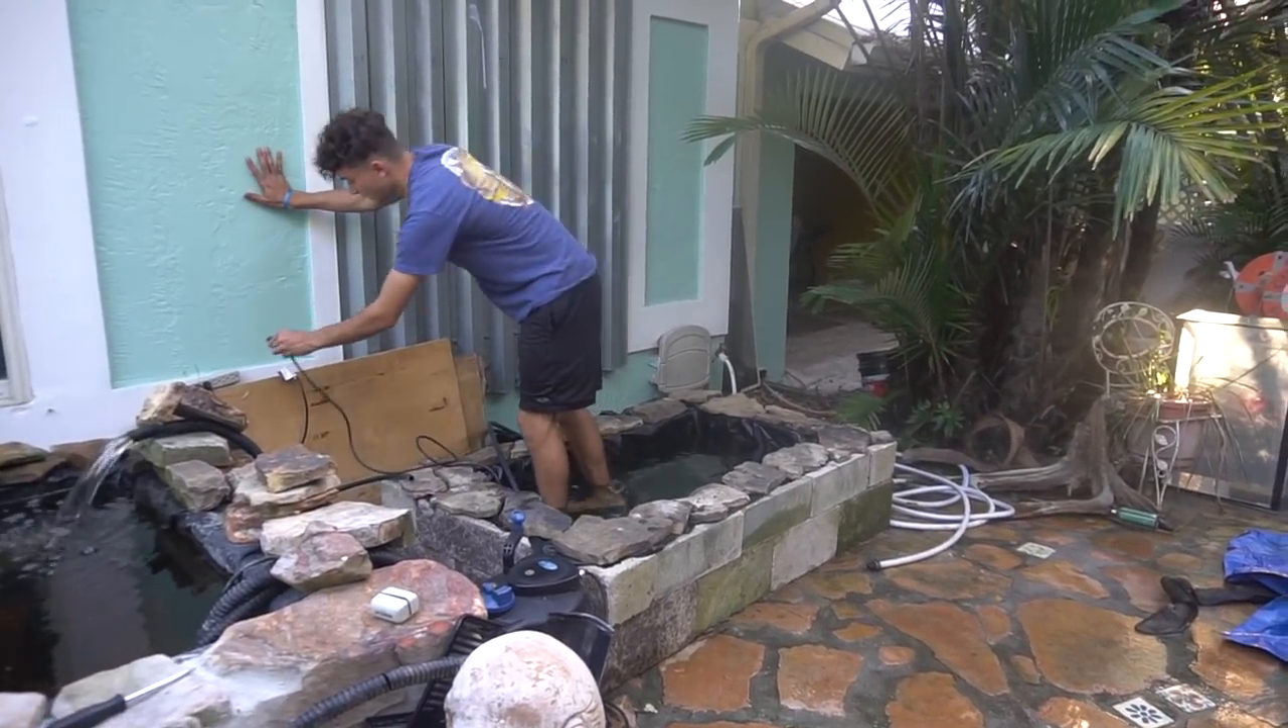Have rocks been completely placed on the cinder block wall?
Yes.